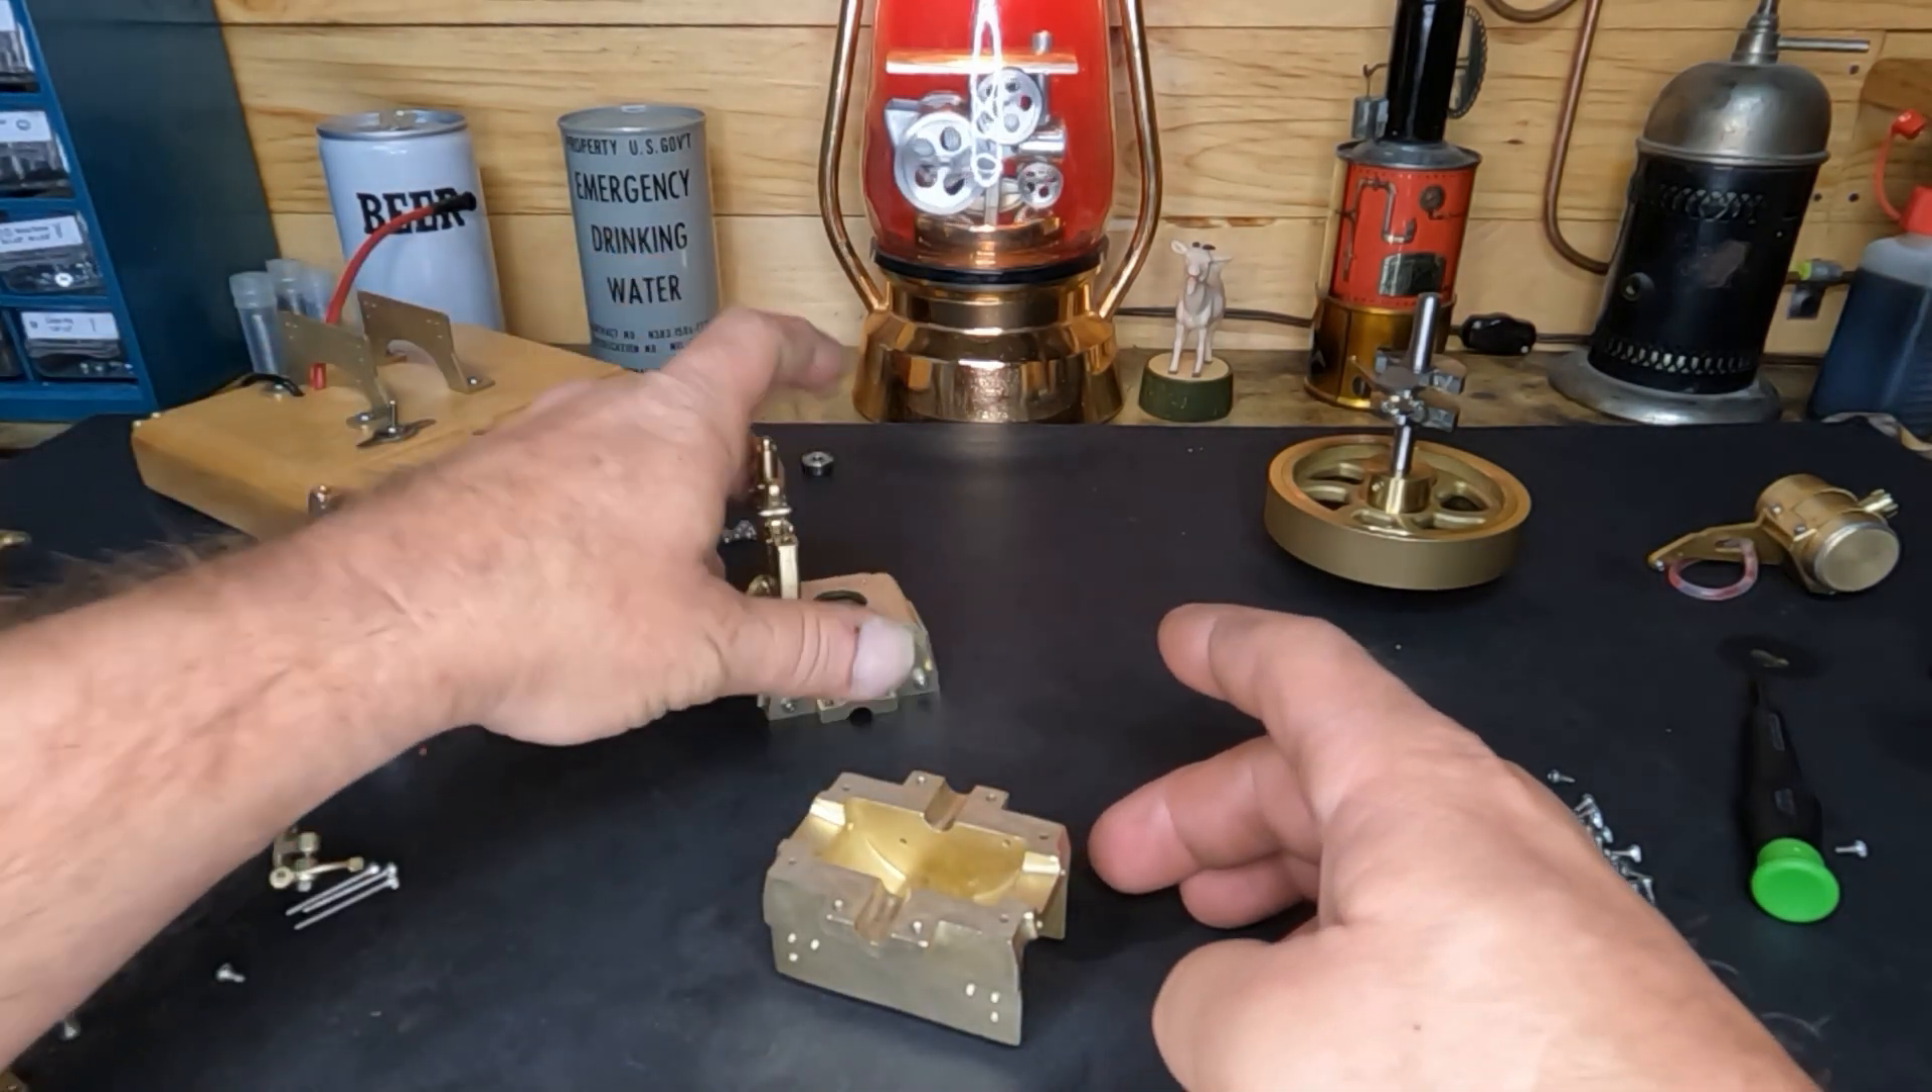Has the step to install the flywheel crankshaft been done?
No.